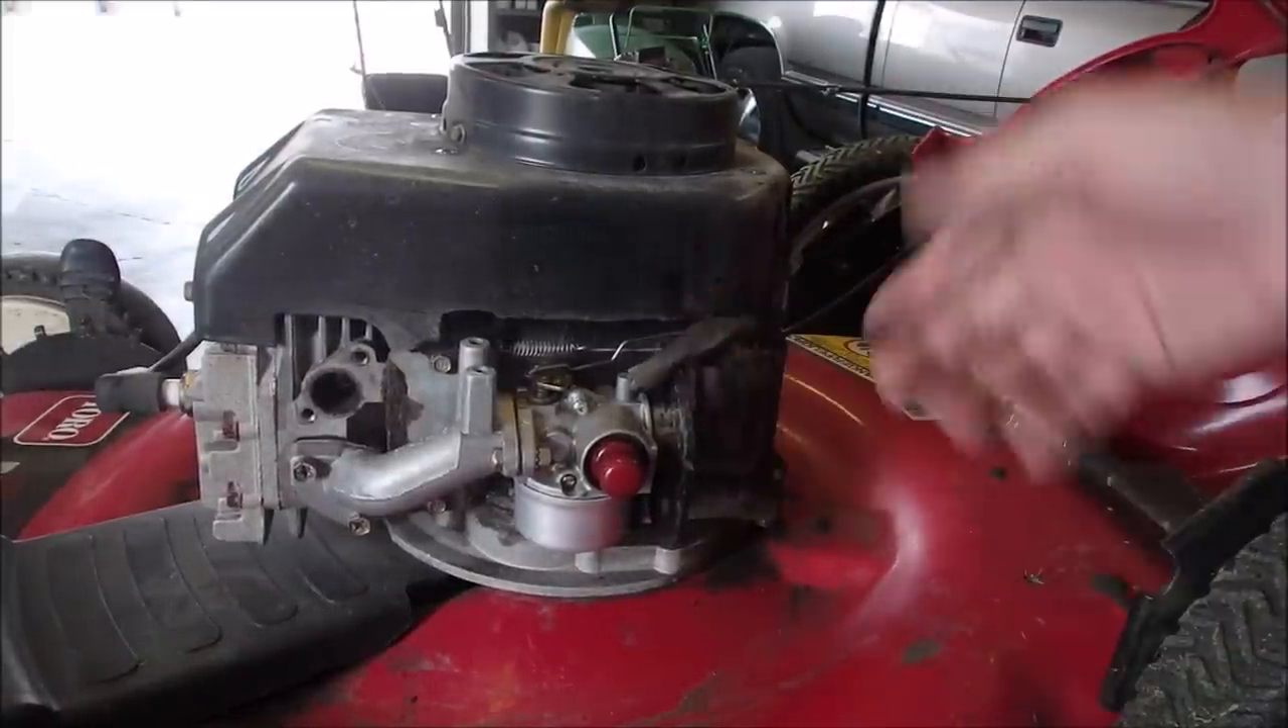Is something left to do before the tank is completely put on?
Yes.